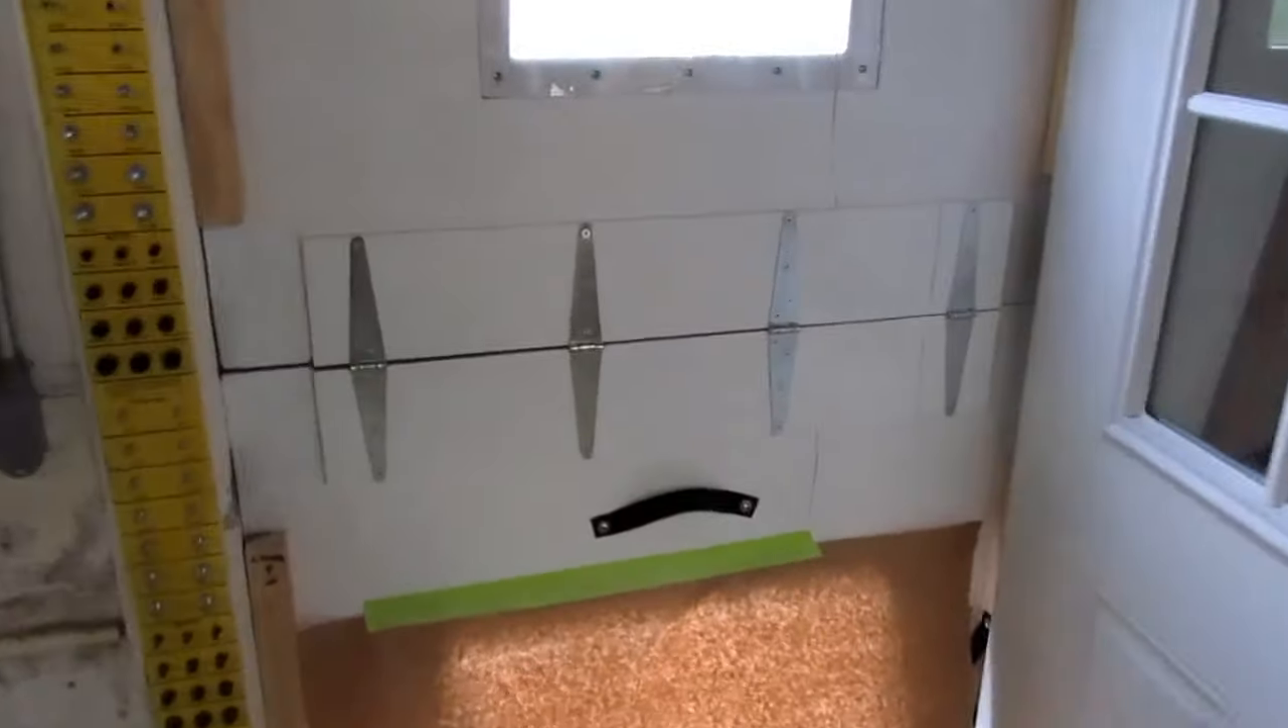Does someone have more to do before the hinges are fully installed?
No.